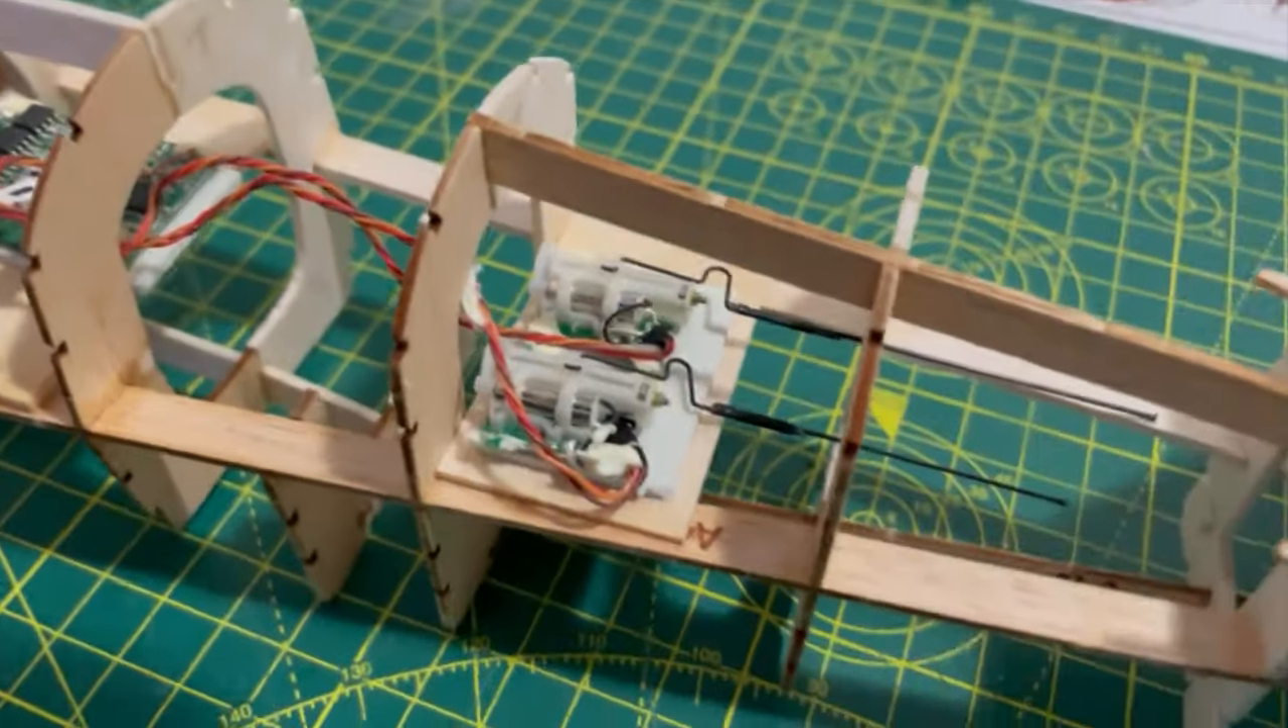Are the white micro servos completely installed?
Yes.